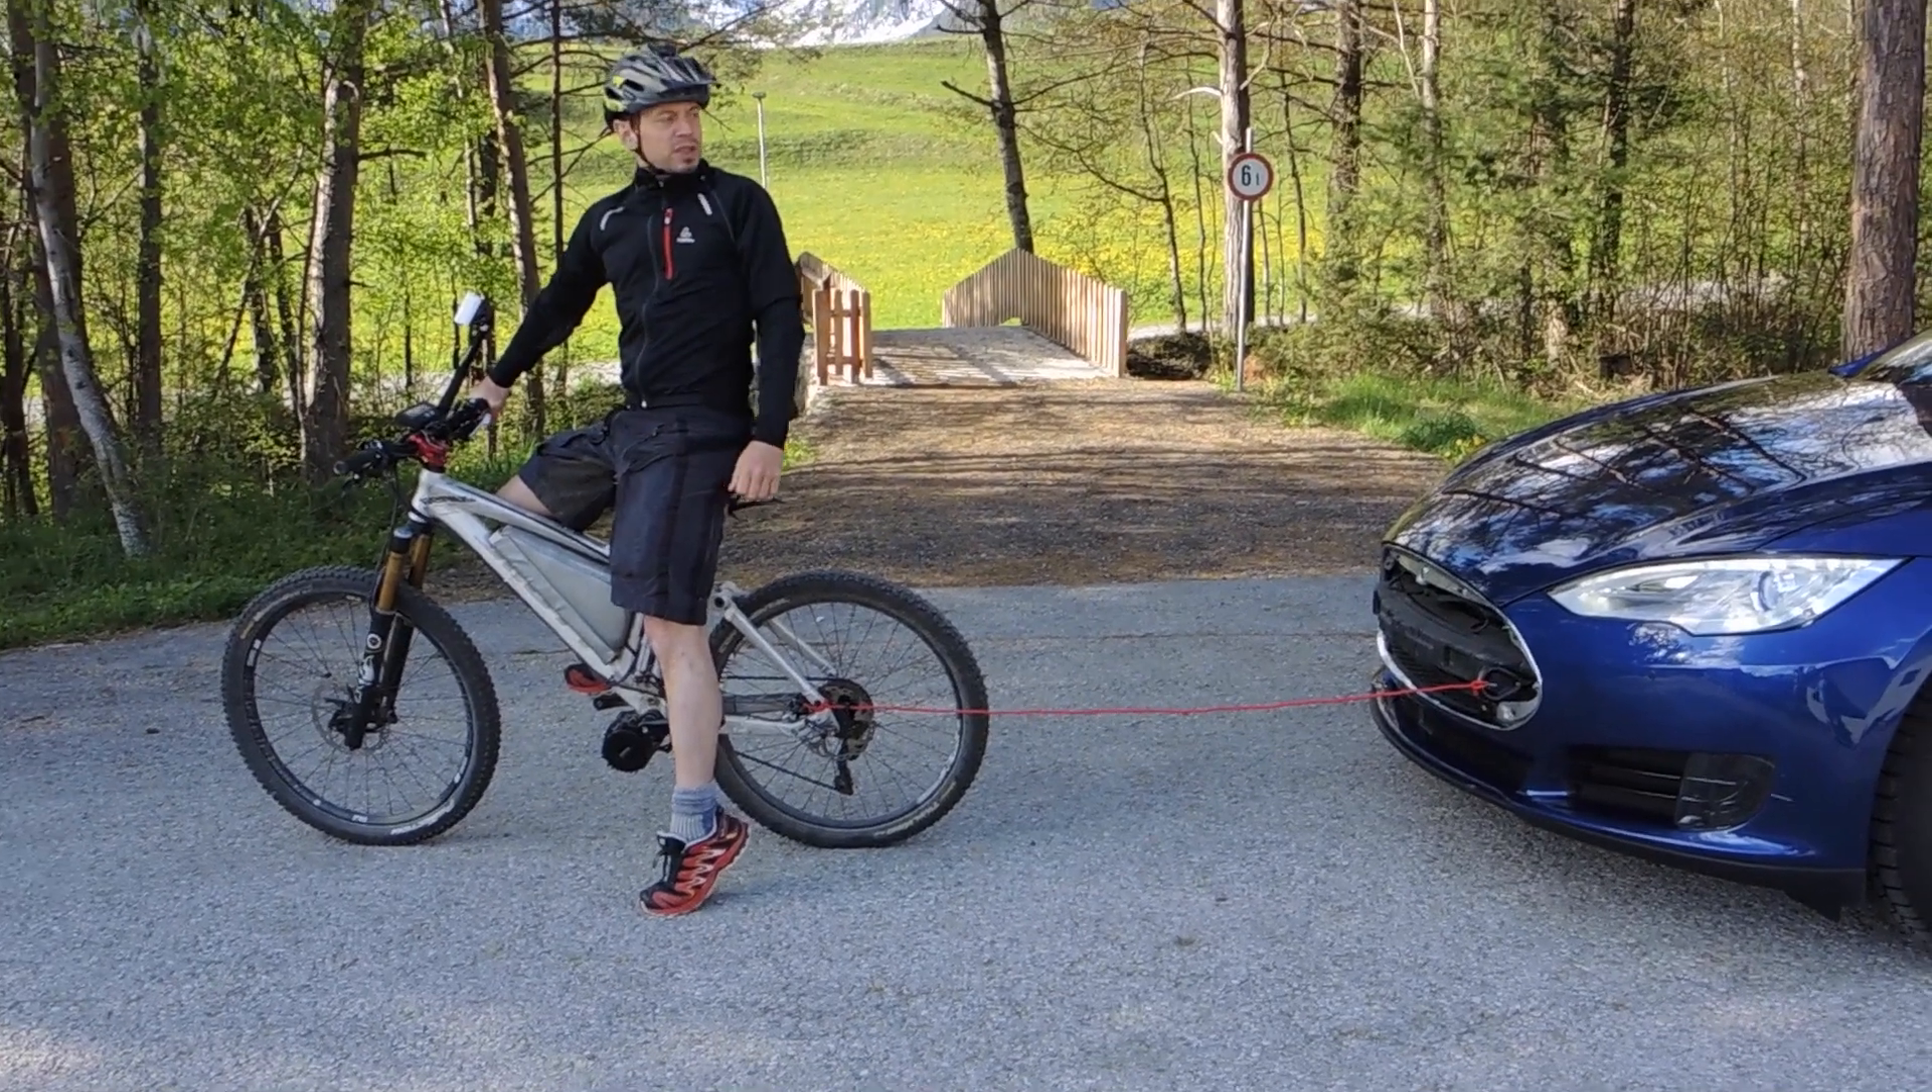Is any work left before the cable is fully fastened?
No.